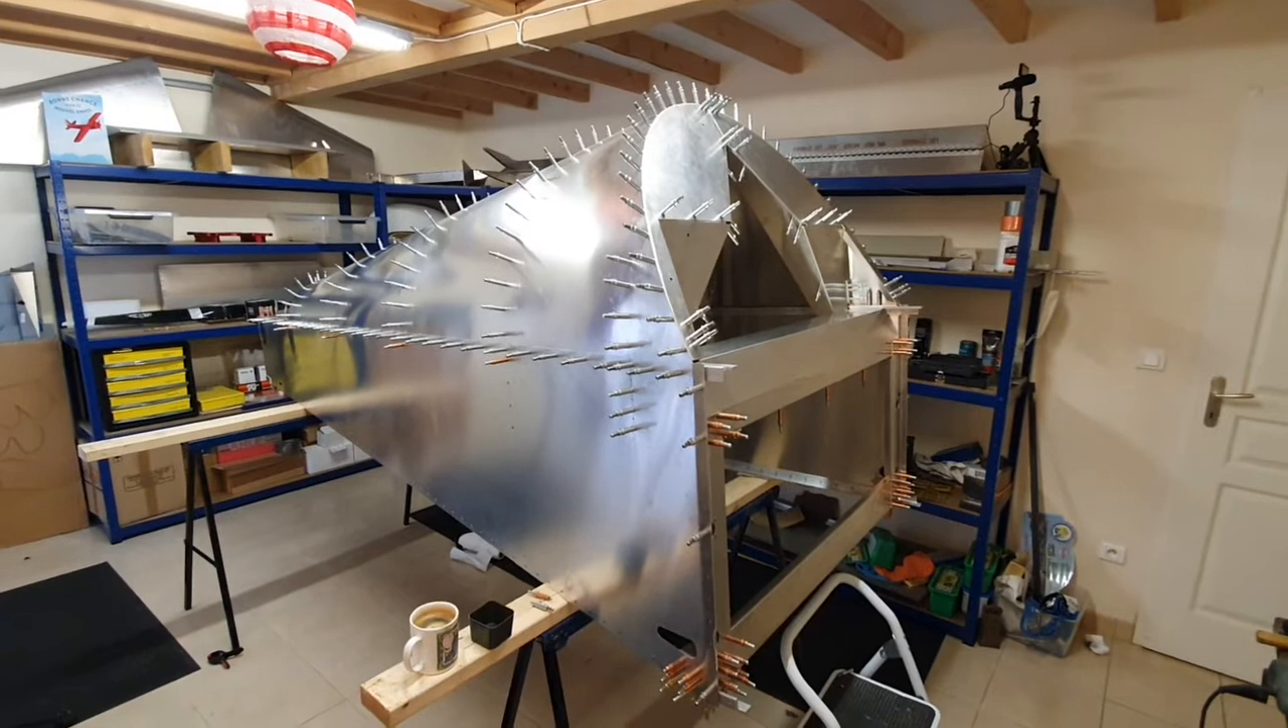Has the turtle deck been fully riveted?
No.